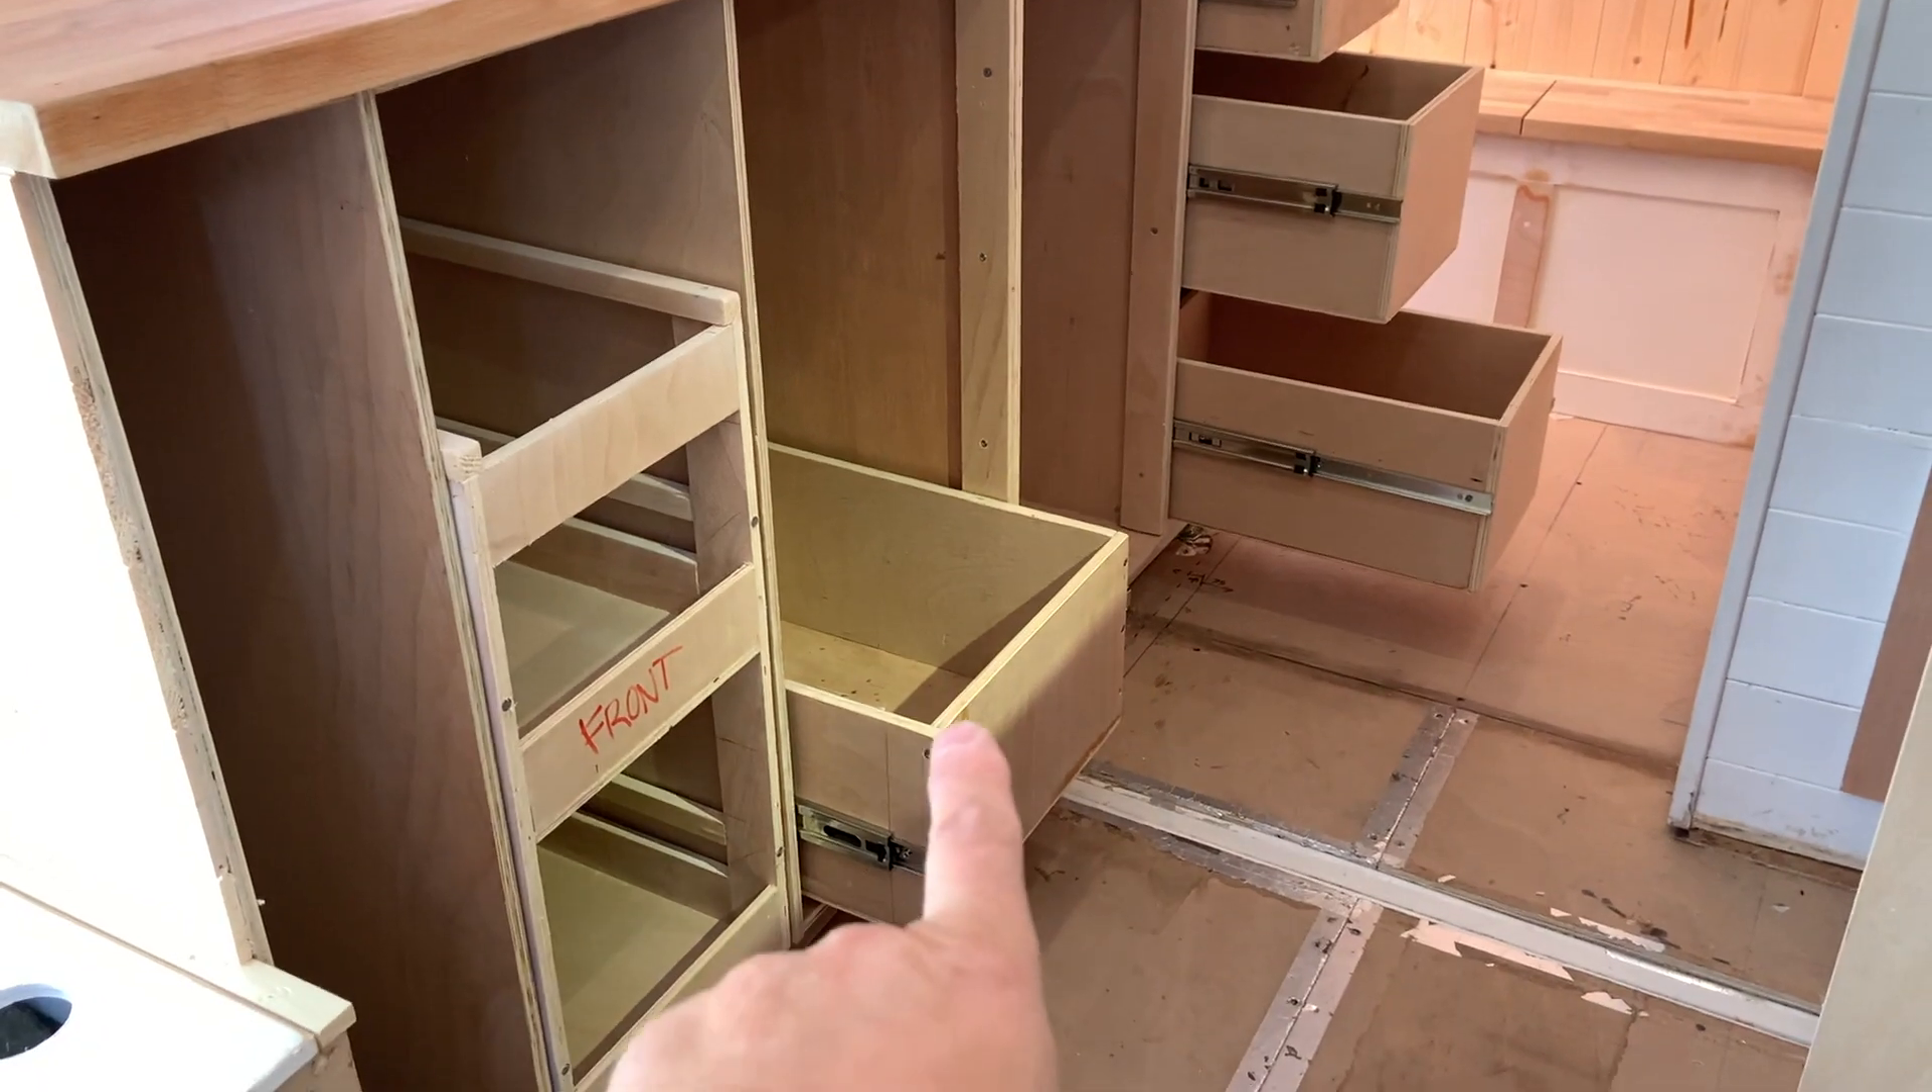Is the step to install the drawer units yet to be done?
No.